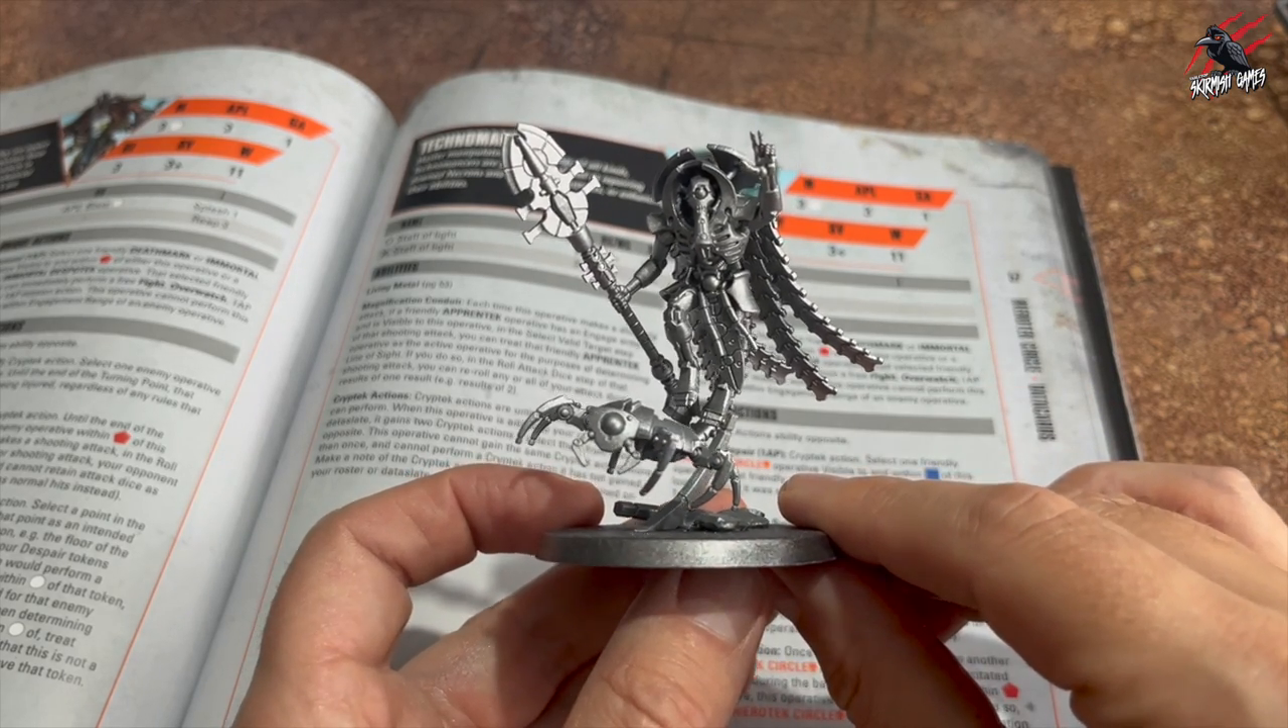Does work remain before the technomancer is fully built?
No.